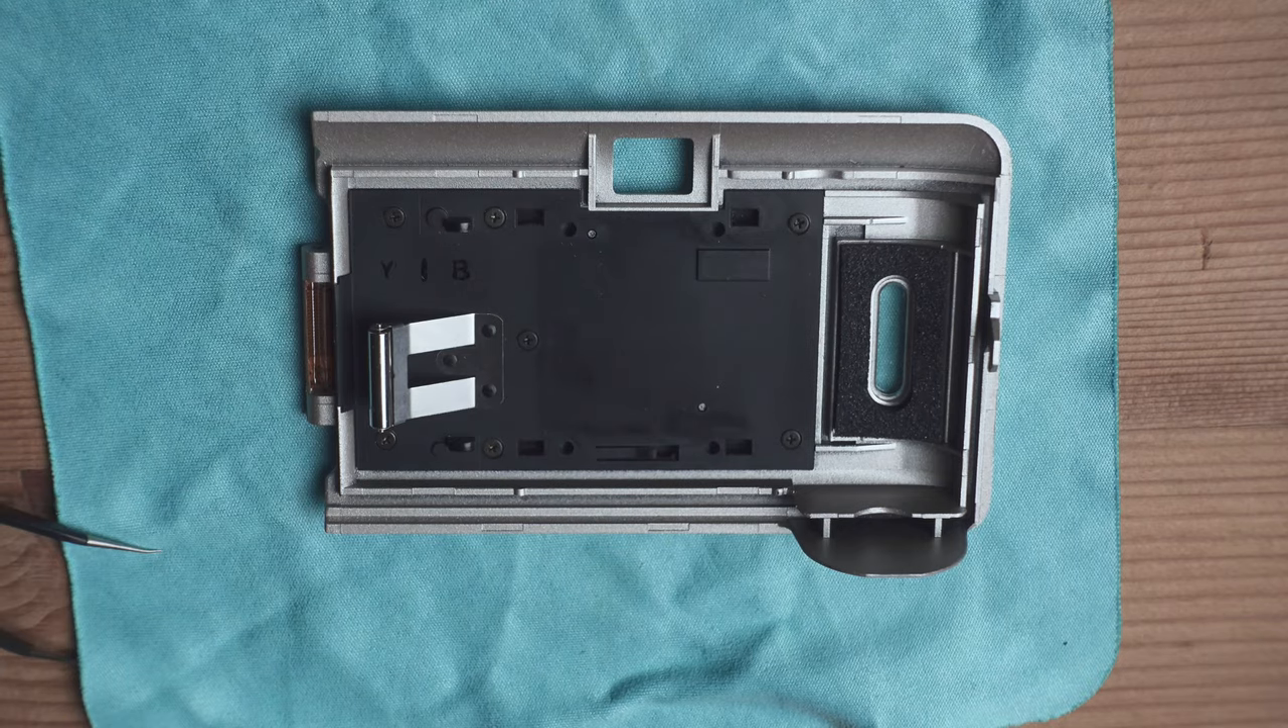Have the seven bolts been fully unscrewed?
No.